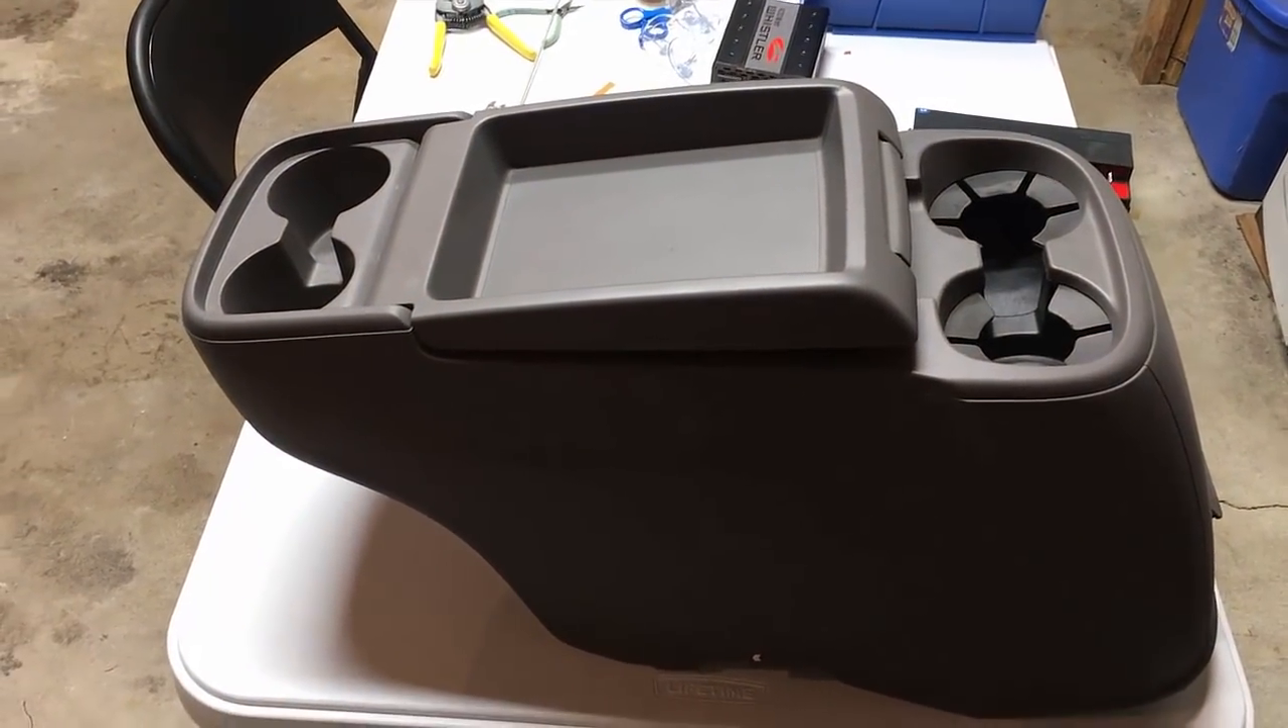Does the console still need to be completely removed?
No.